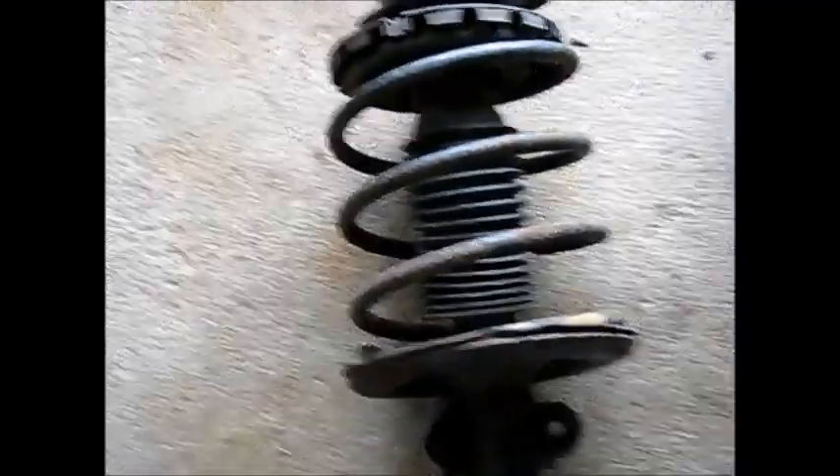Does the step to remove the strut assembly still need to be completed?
No.